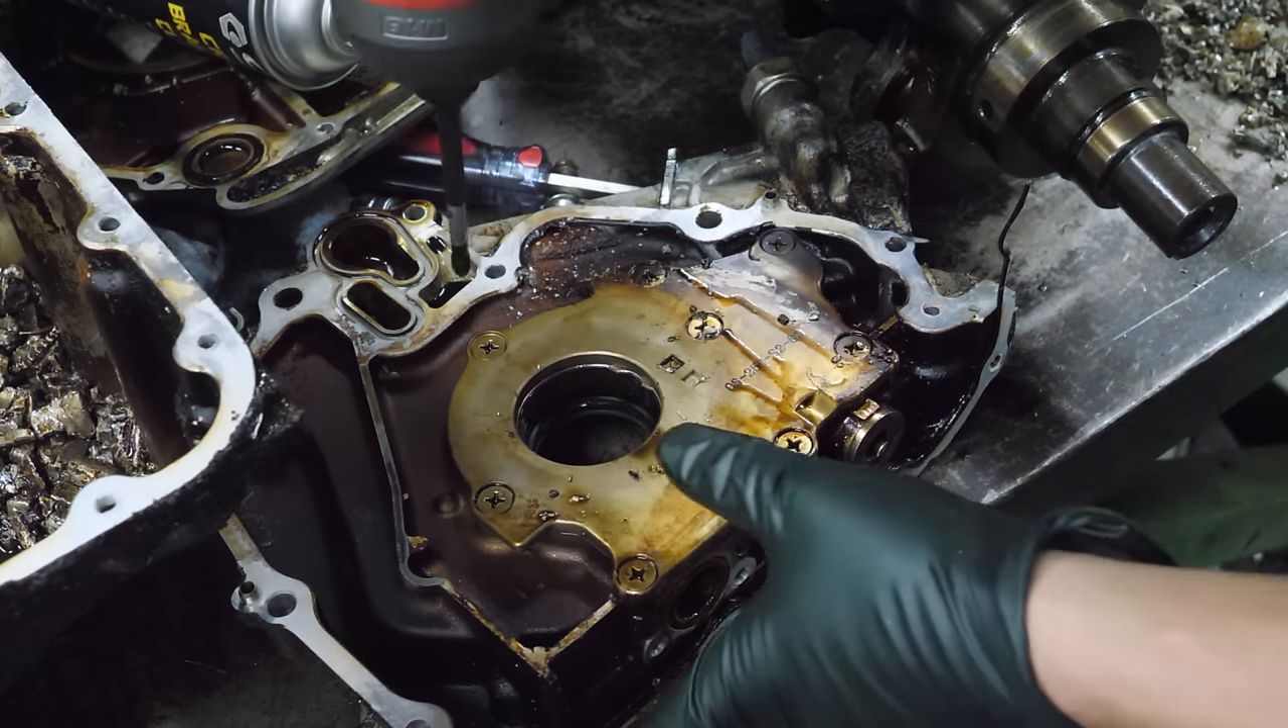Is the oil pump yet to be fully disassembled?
Yes.